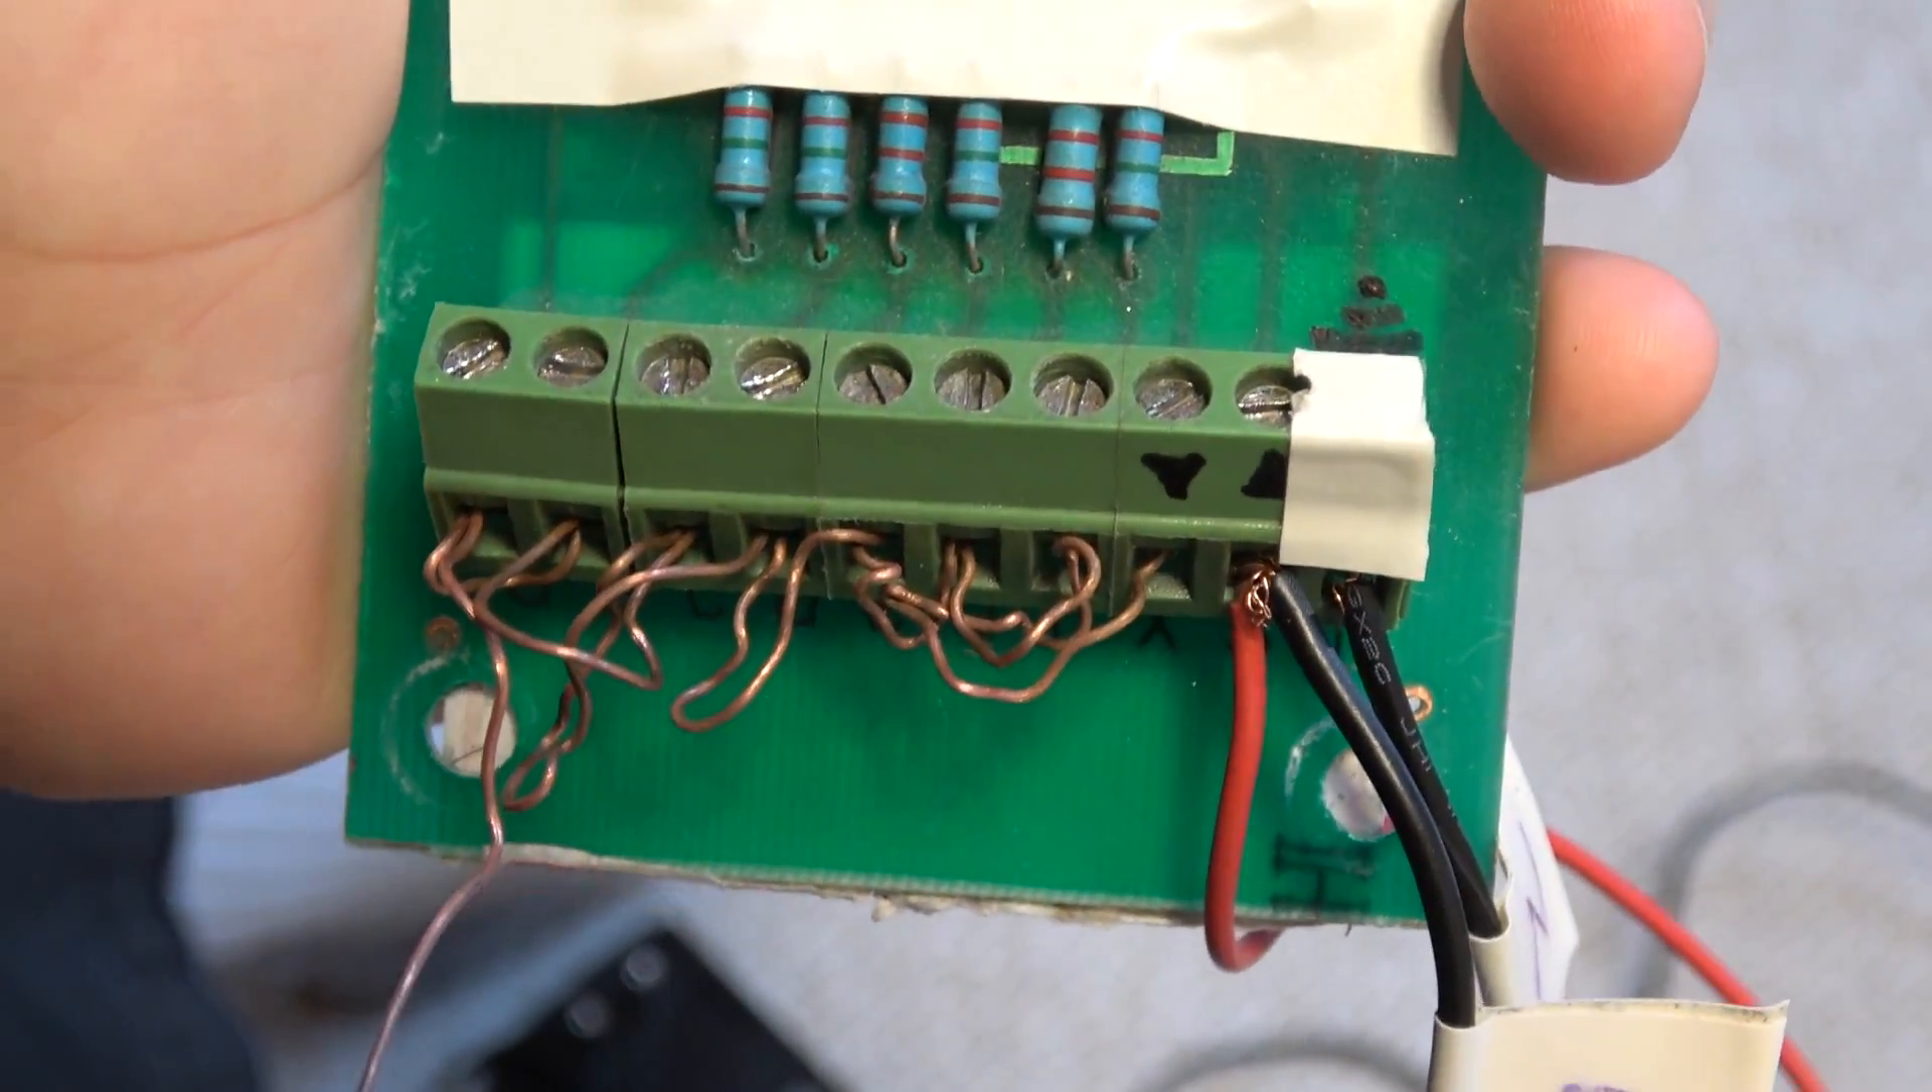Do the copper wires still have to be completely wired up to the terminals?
No.